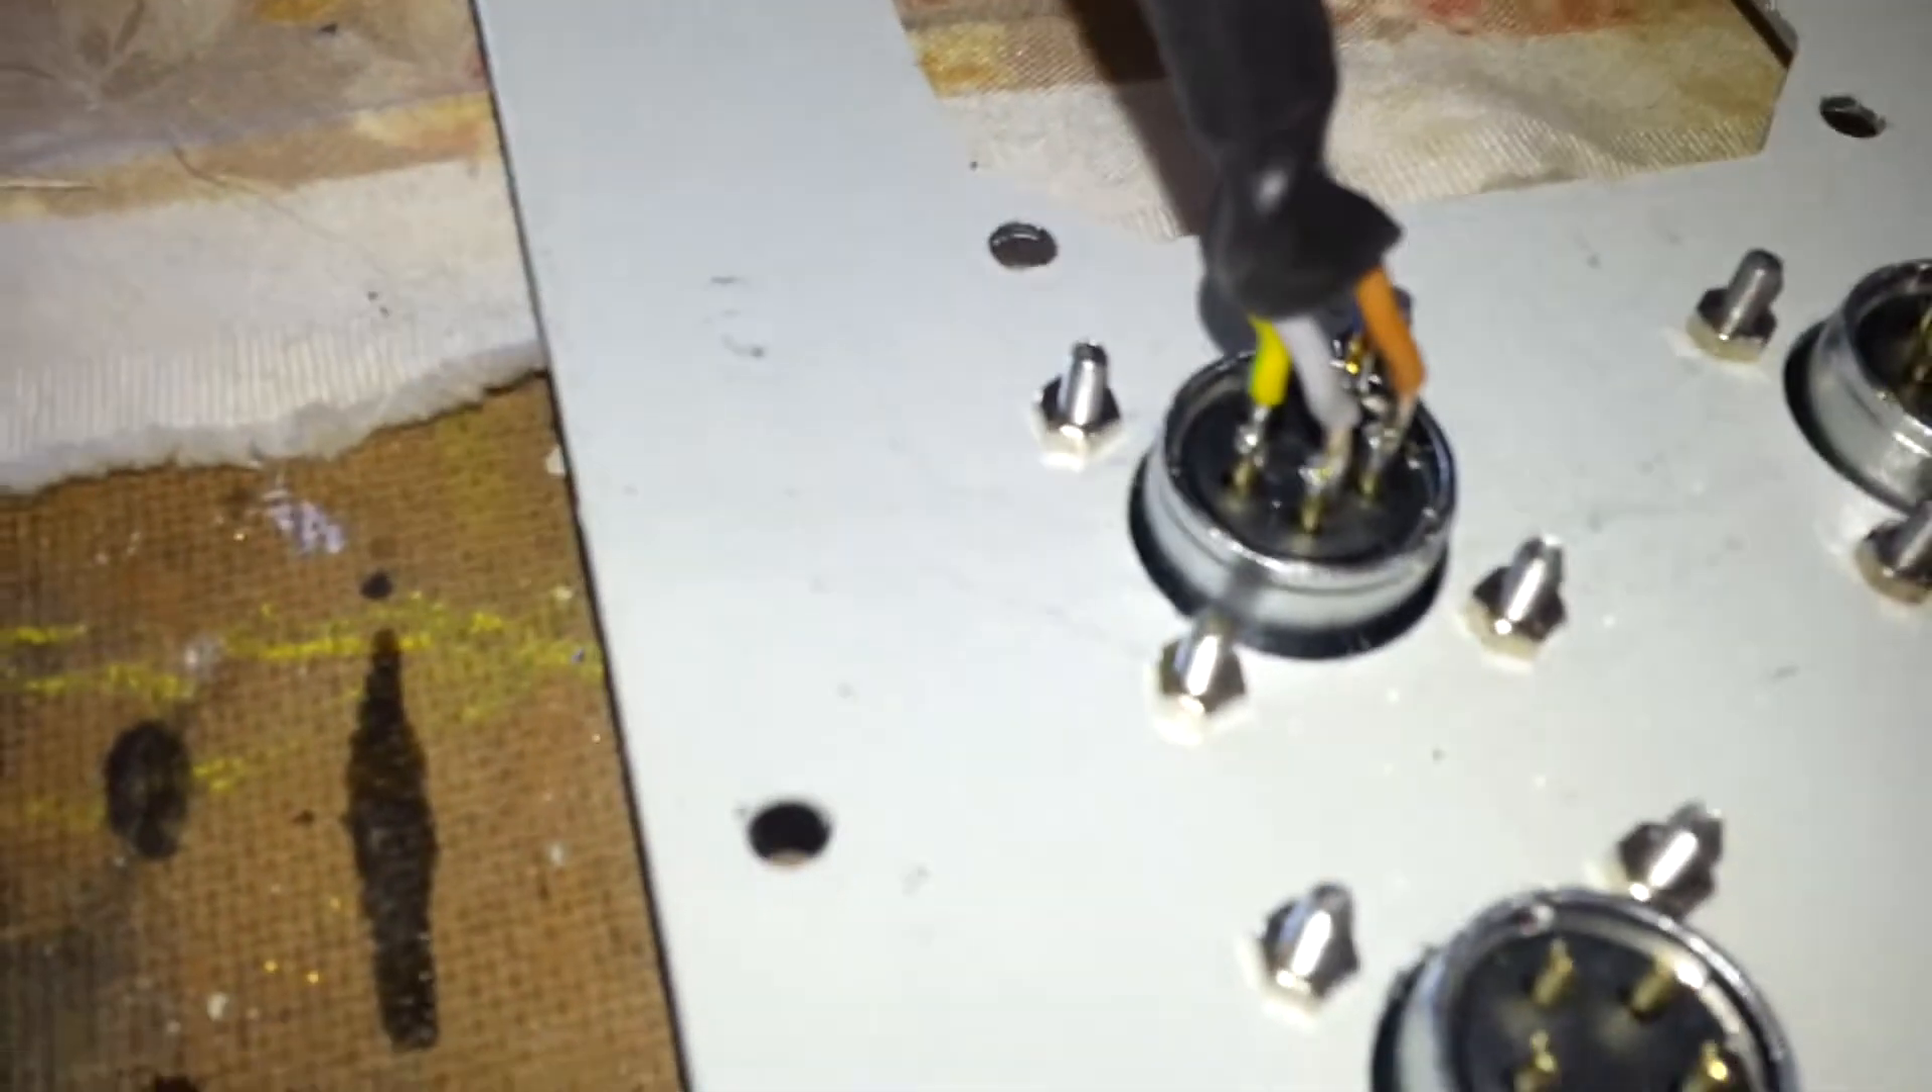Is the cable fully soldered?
Yes.